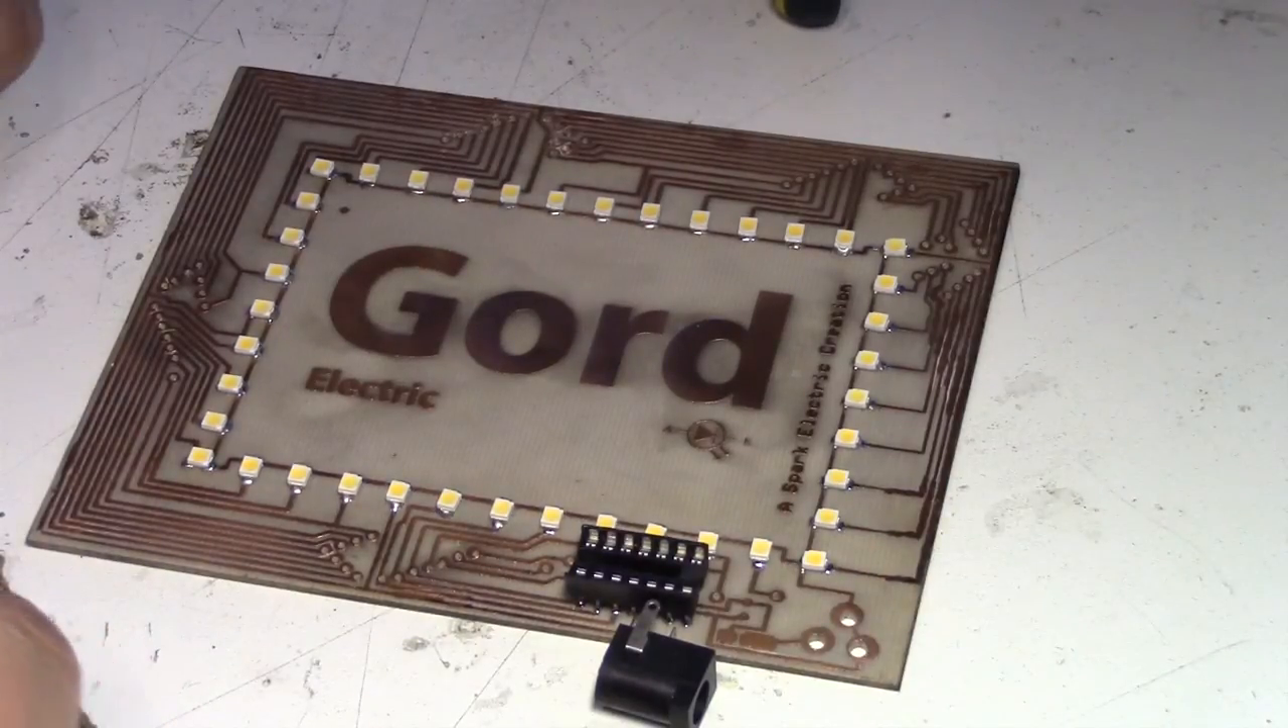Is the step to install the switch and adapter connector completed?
No.